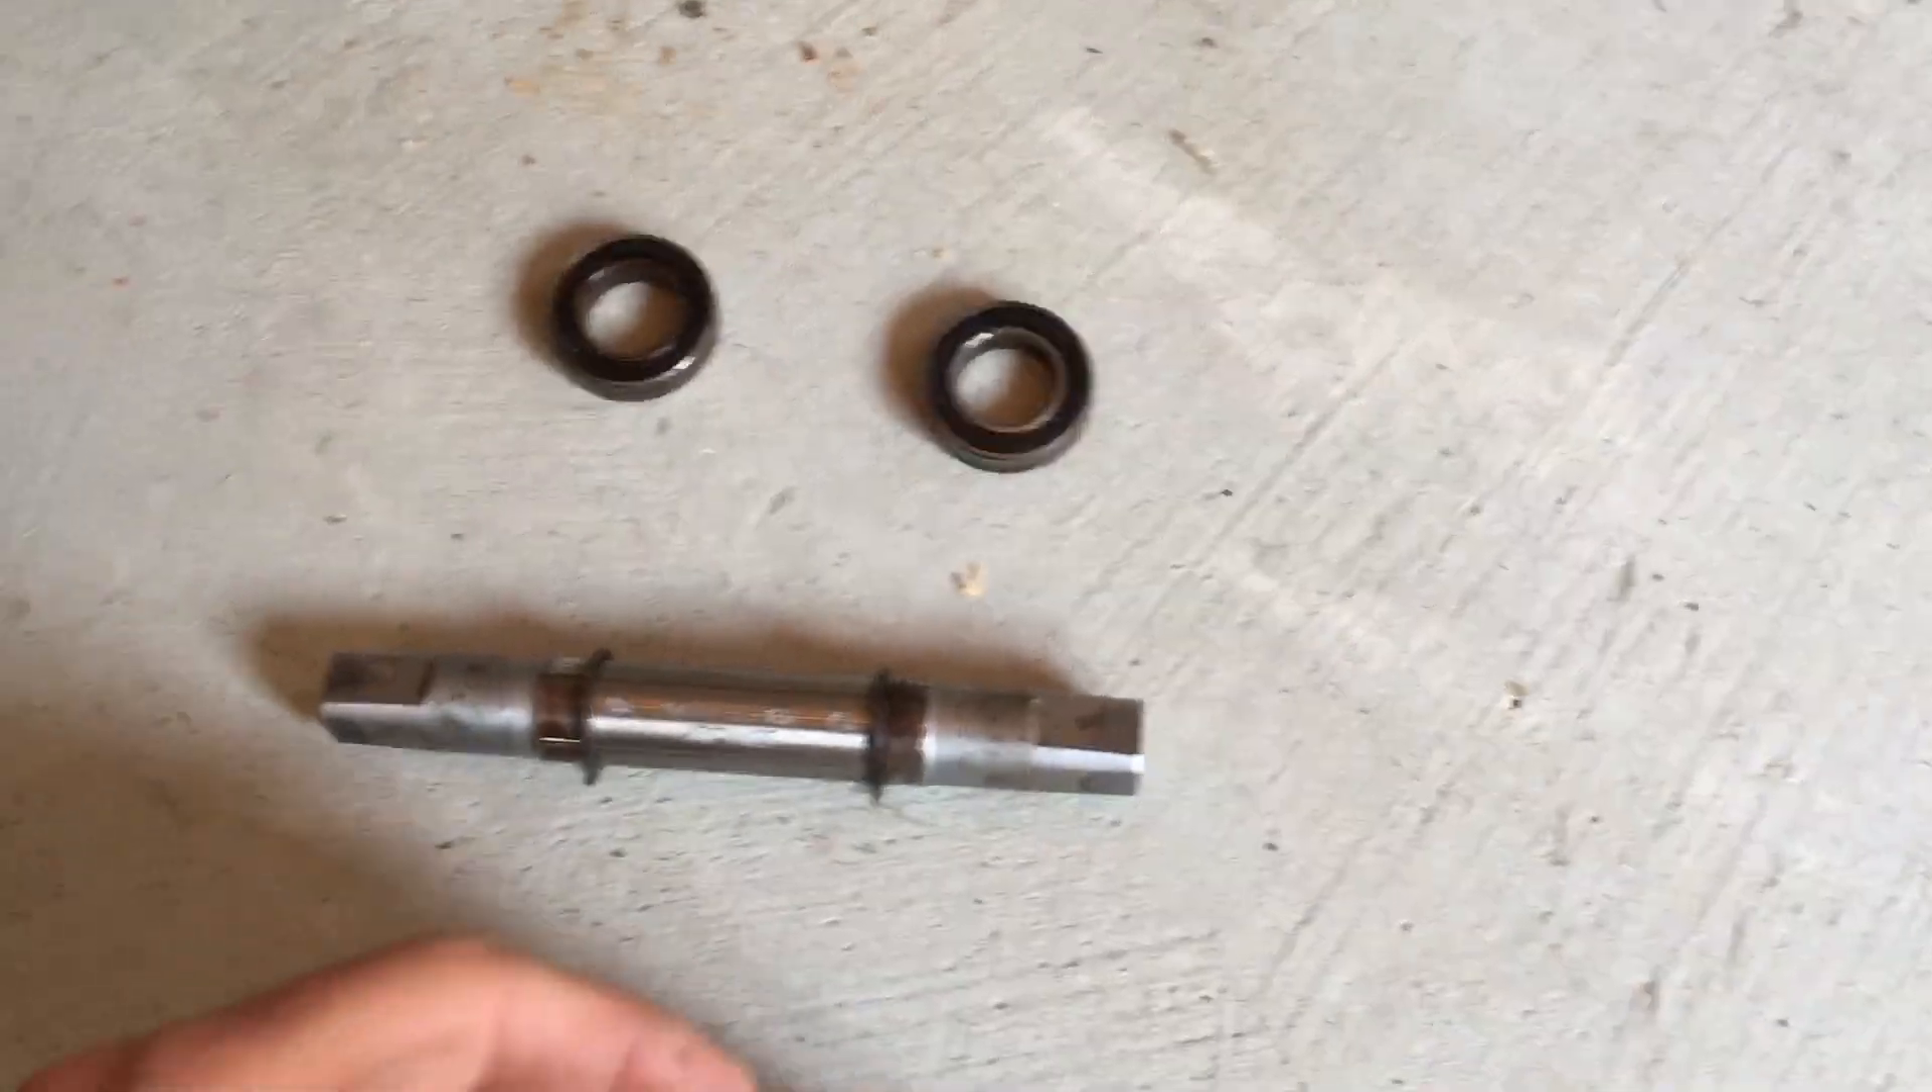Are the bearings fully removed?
Yes.